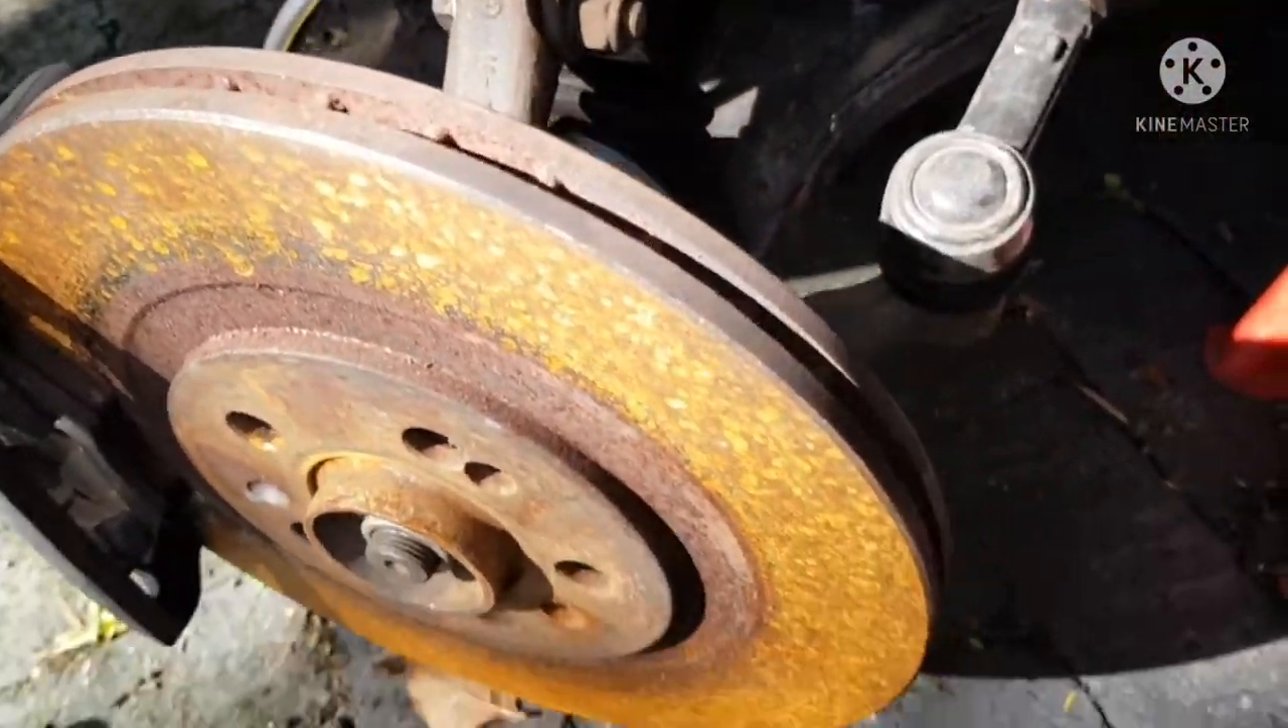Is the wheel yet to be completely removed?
No.